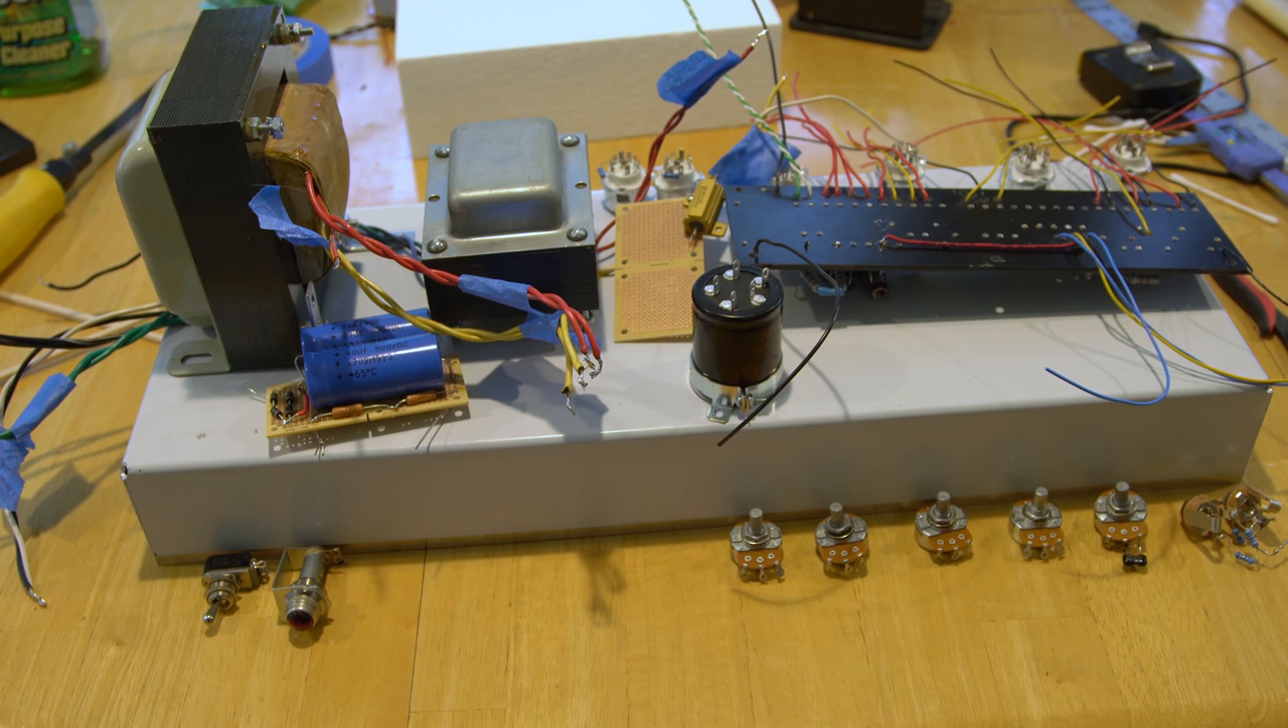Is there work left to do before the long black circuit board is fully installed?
Yes.